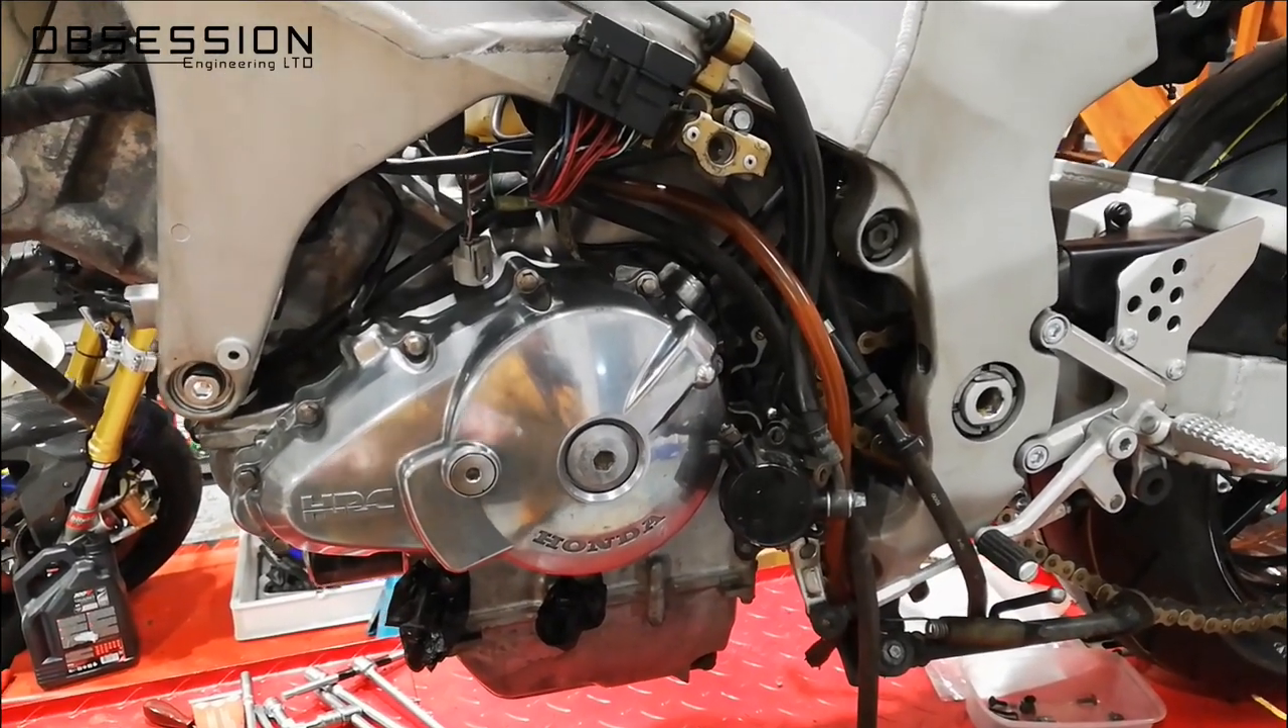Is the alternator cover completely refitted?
Yes.